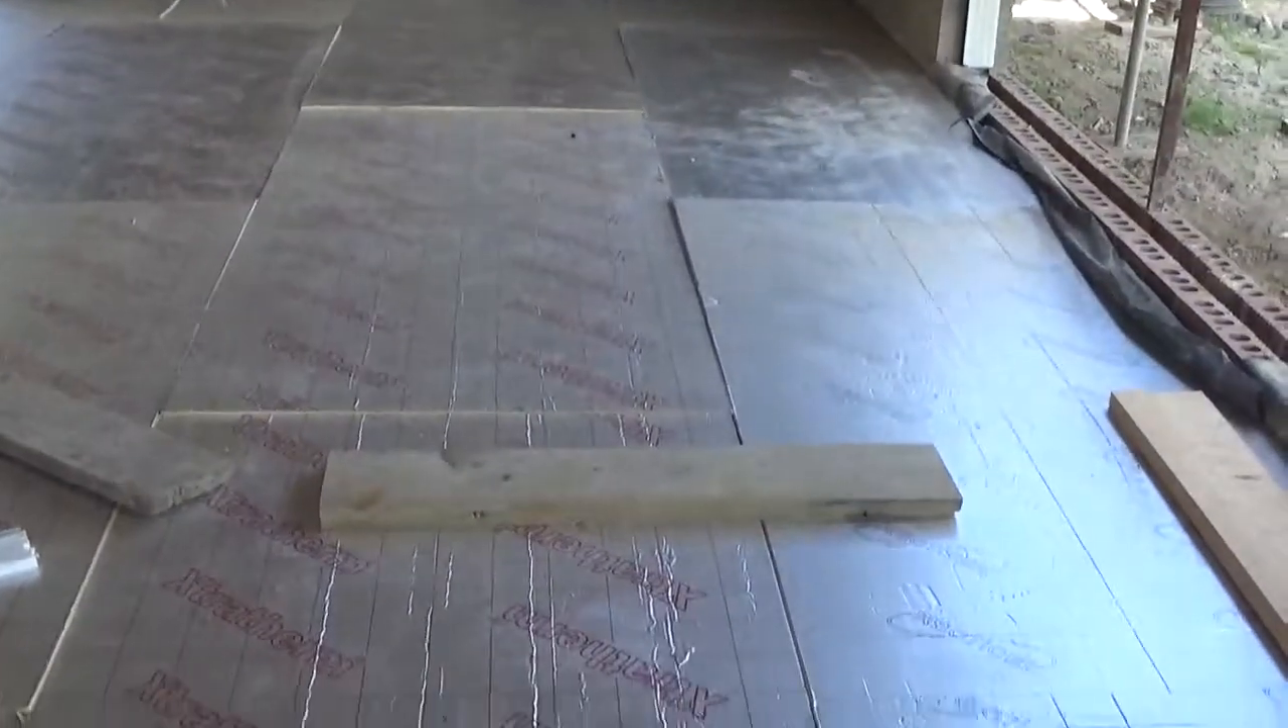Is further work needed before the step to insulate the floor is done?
No.